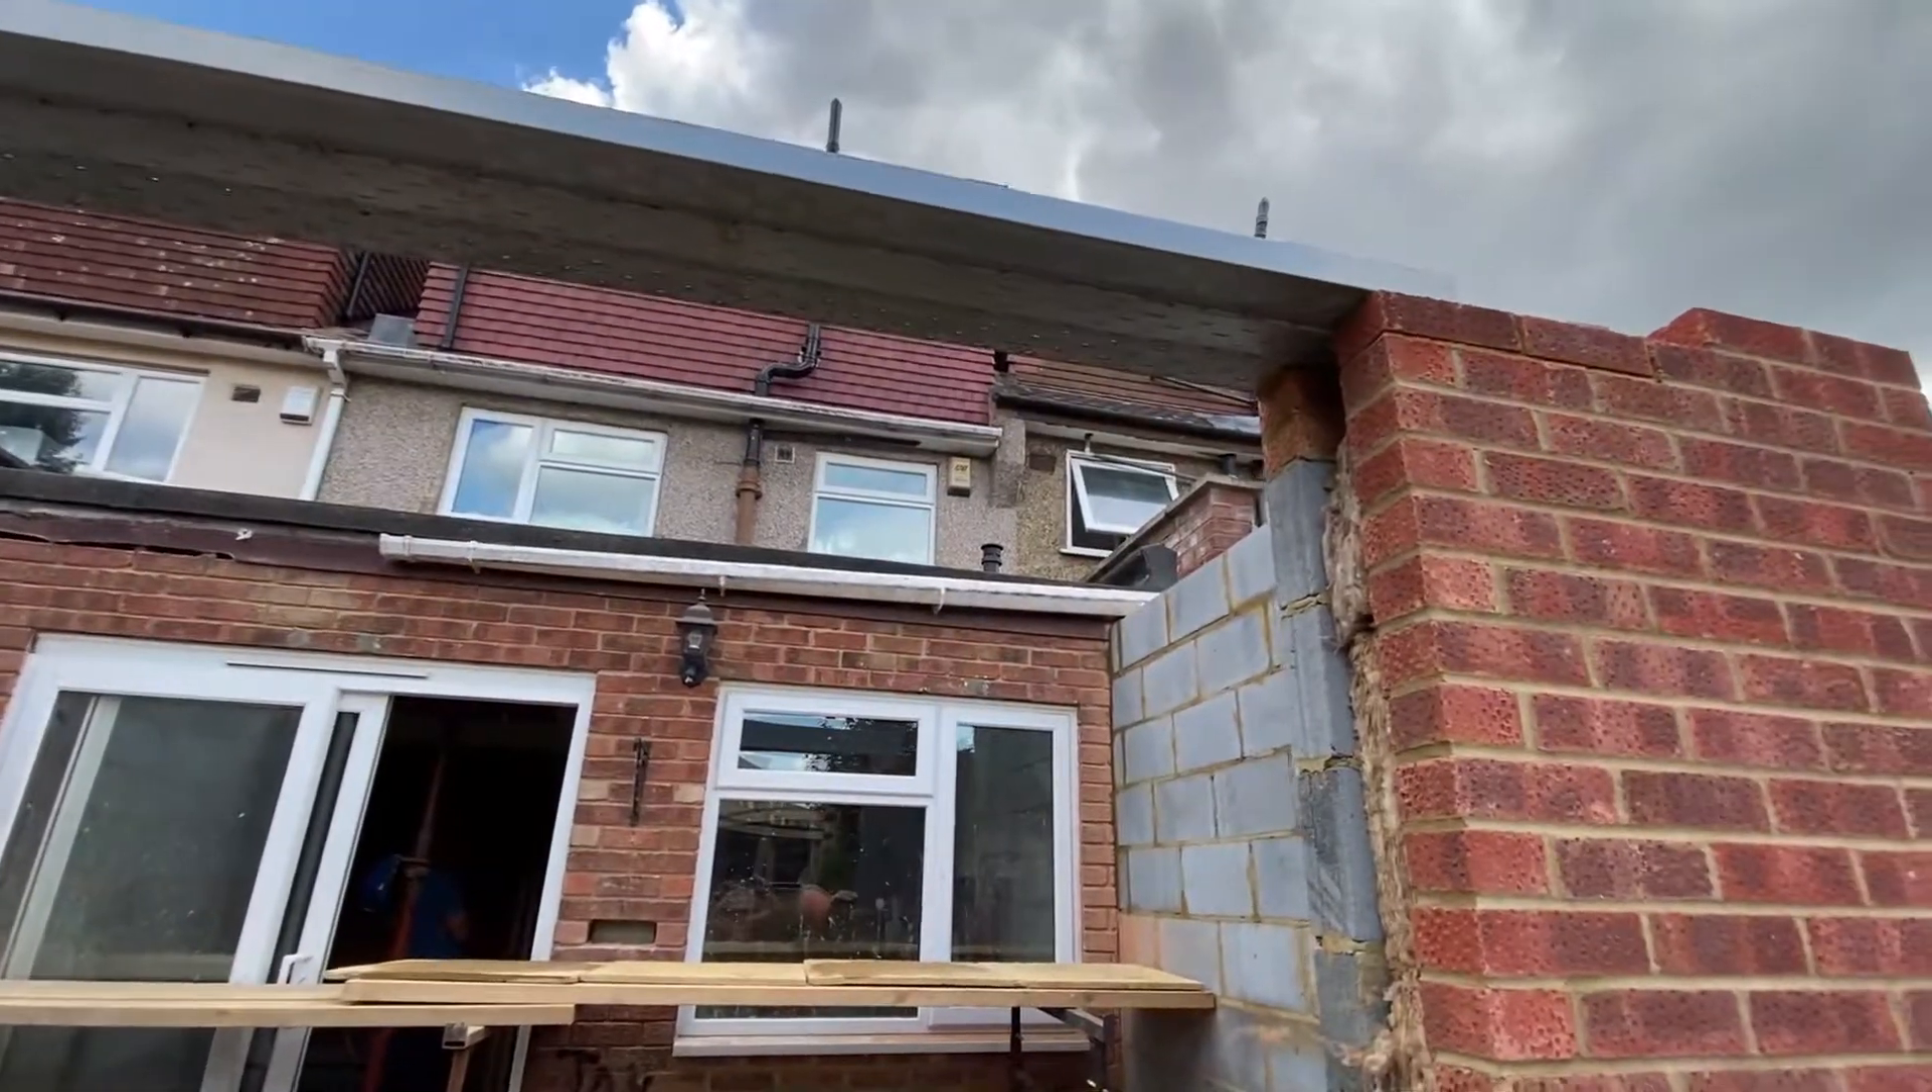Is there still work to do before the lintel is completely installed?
No.